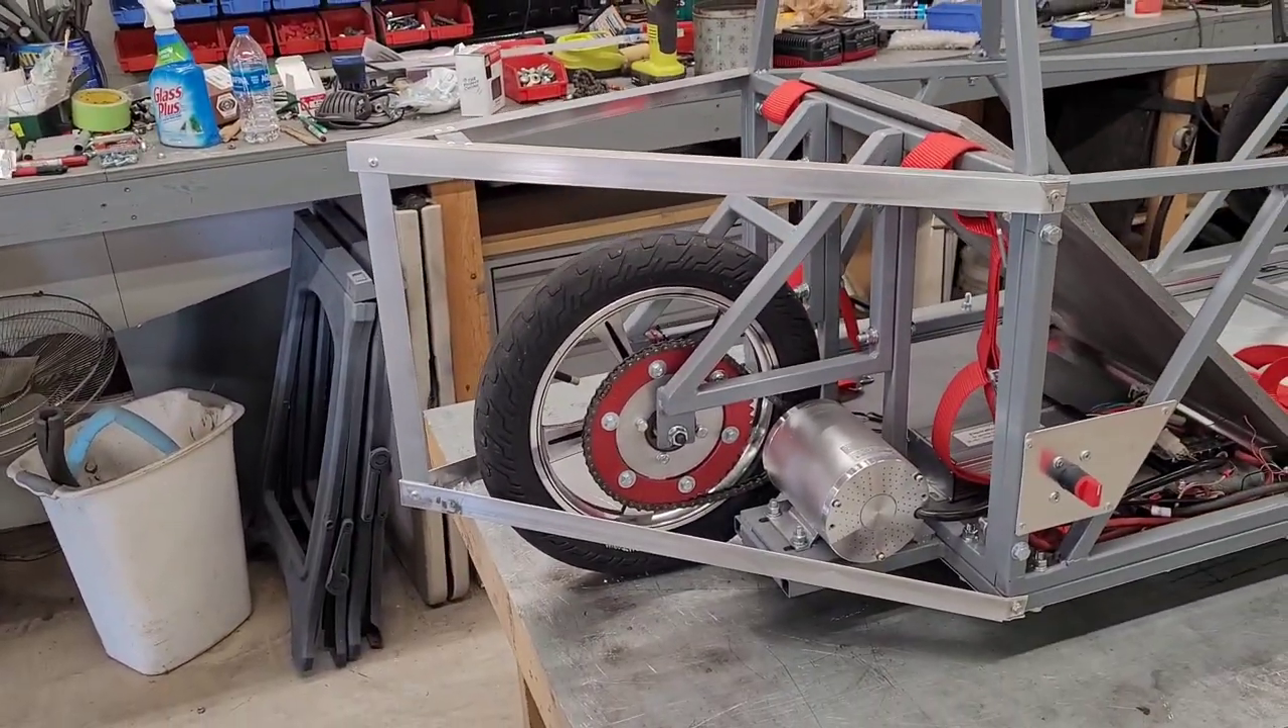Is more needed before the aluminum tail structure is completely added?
No.